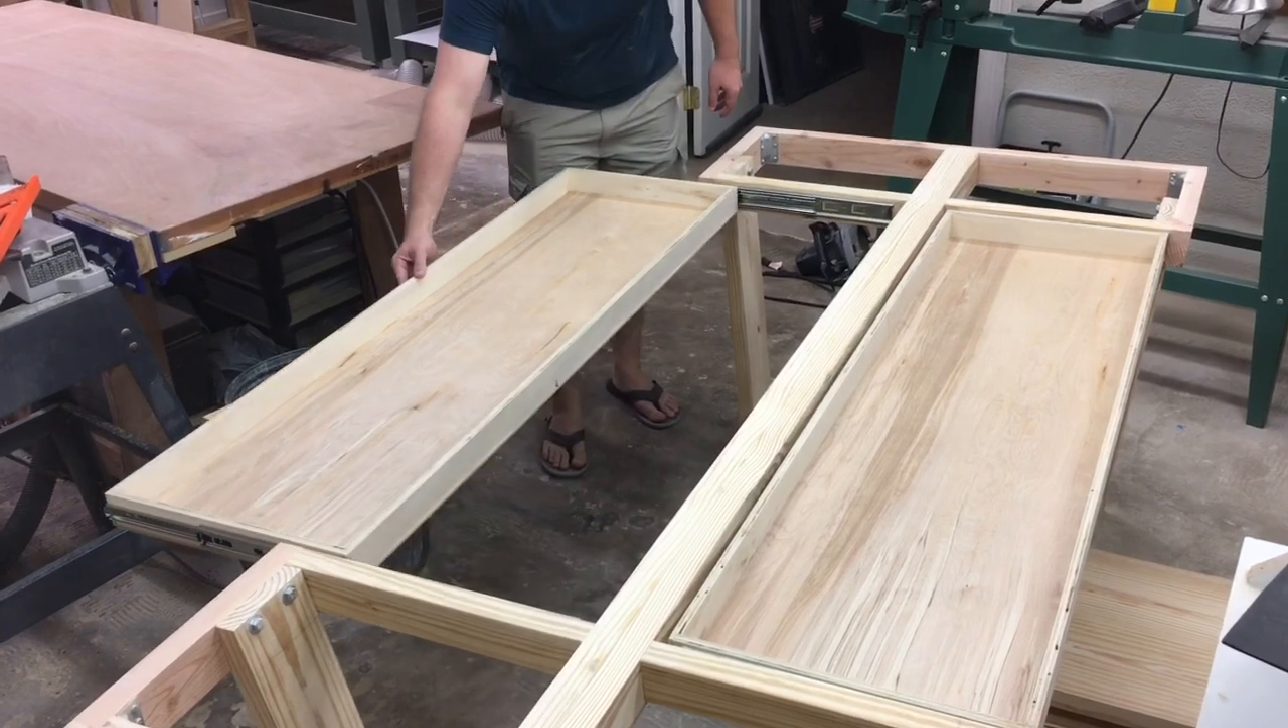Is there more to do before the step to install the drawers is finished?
No.